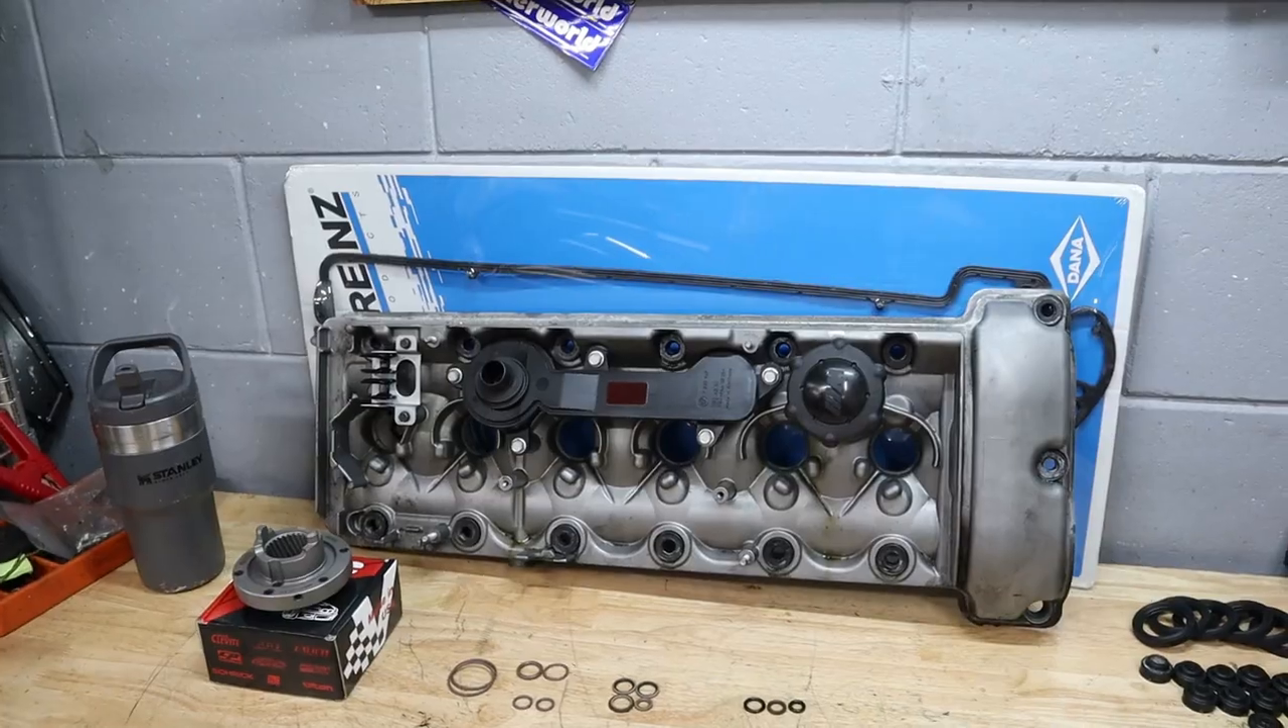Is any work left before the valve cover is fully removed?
No.